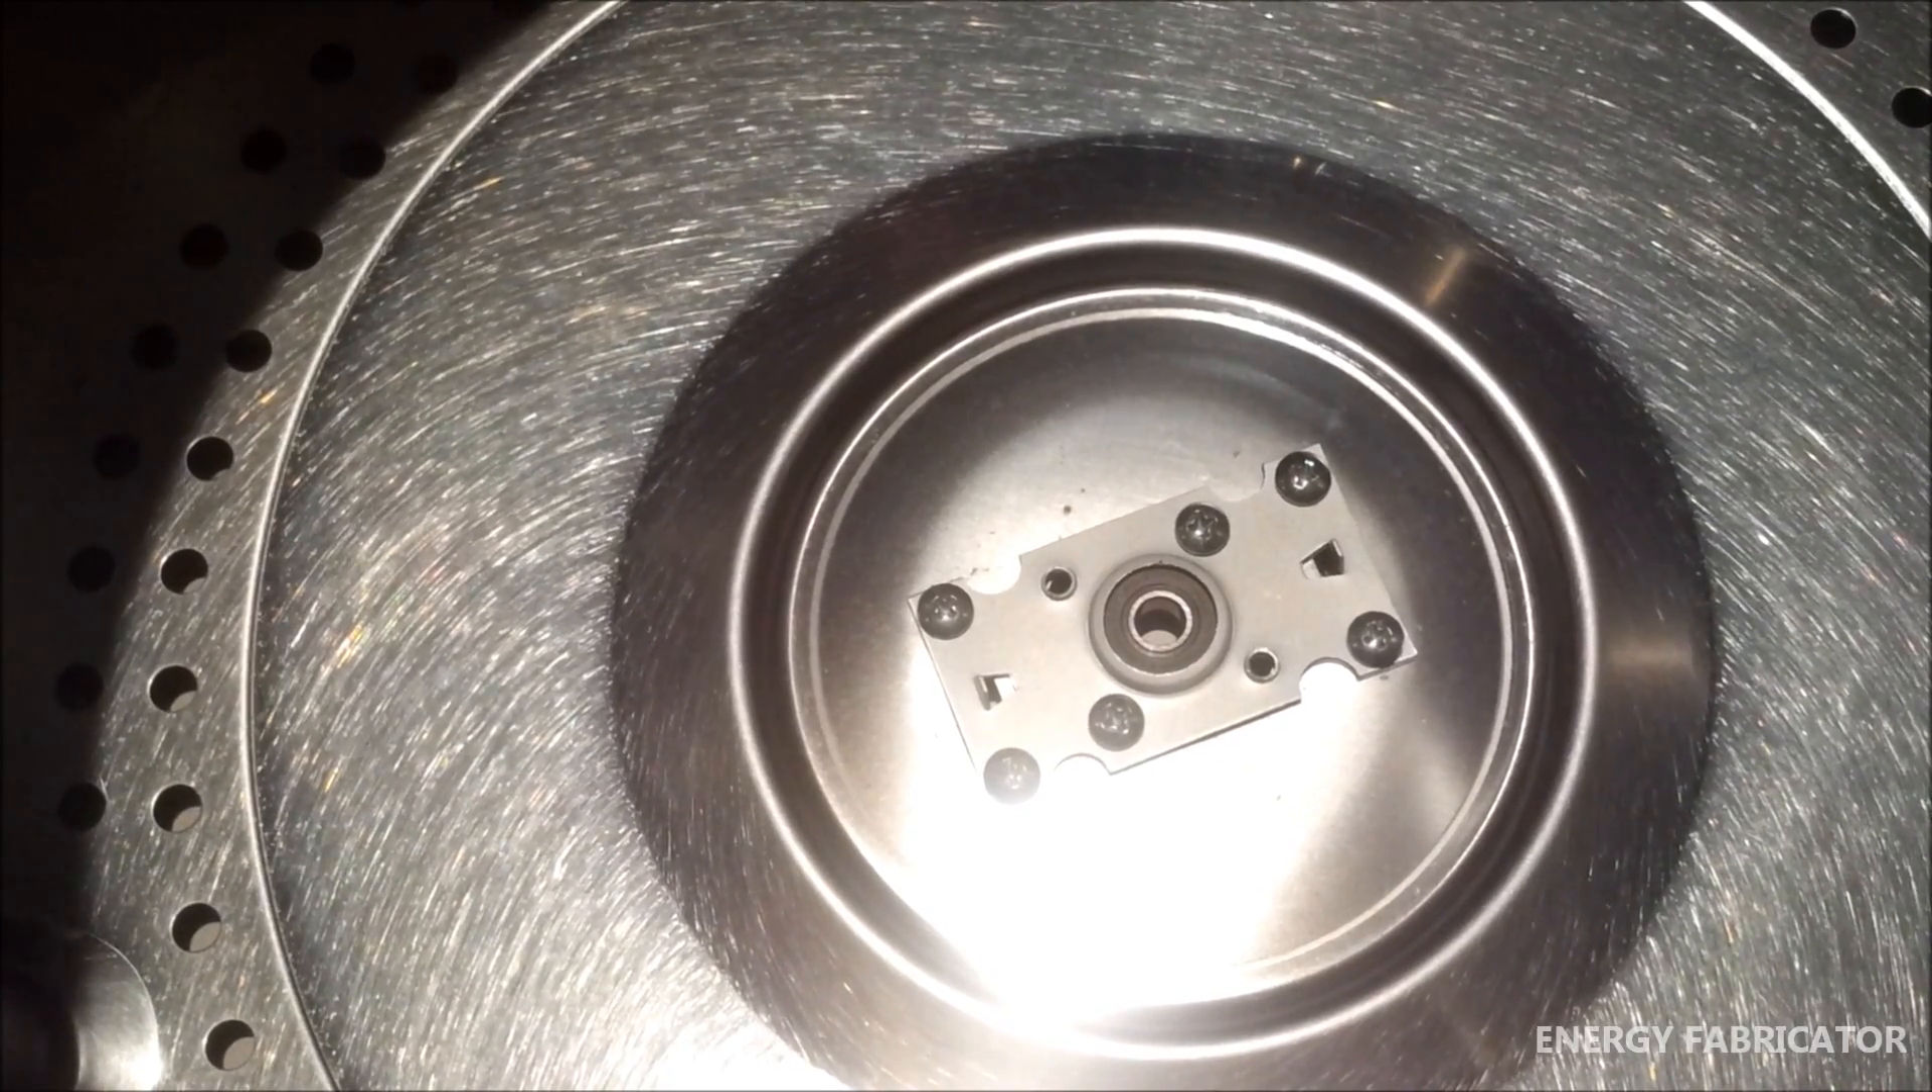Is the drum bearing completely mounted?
Yes.